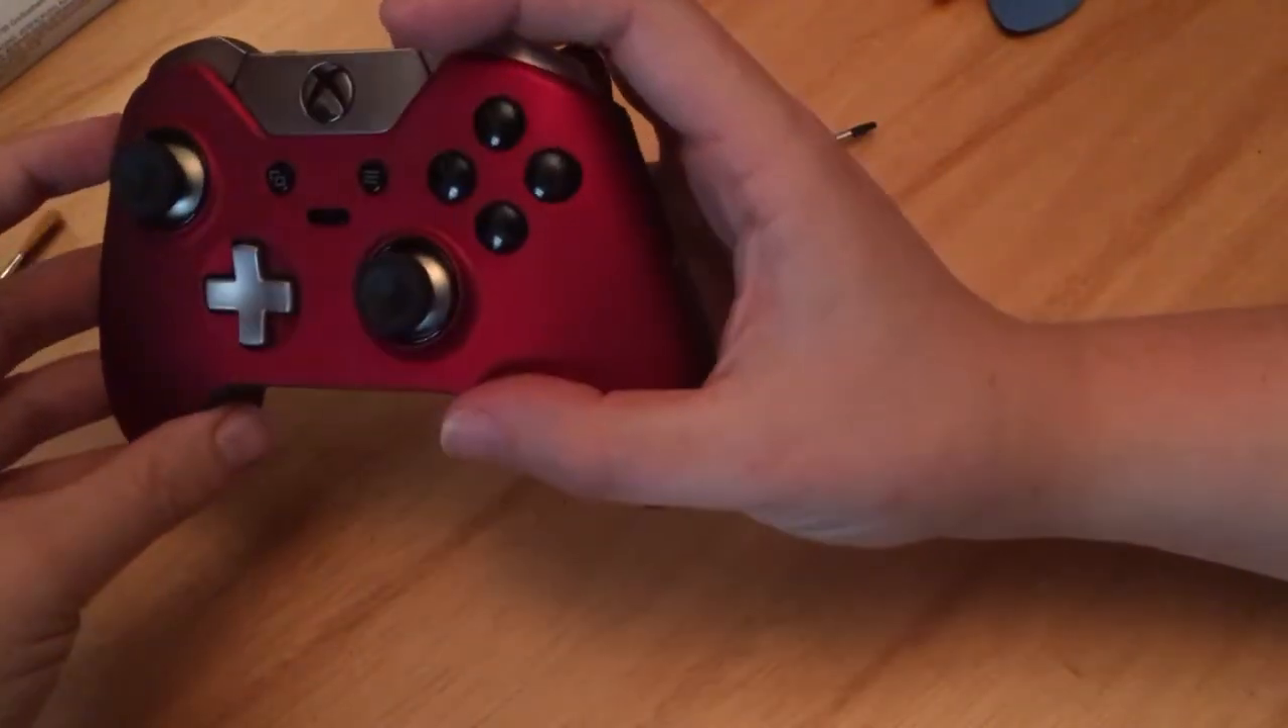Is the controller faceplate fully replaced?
Yes.